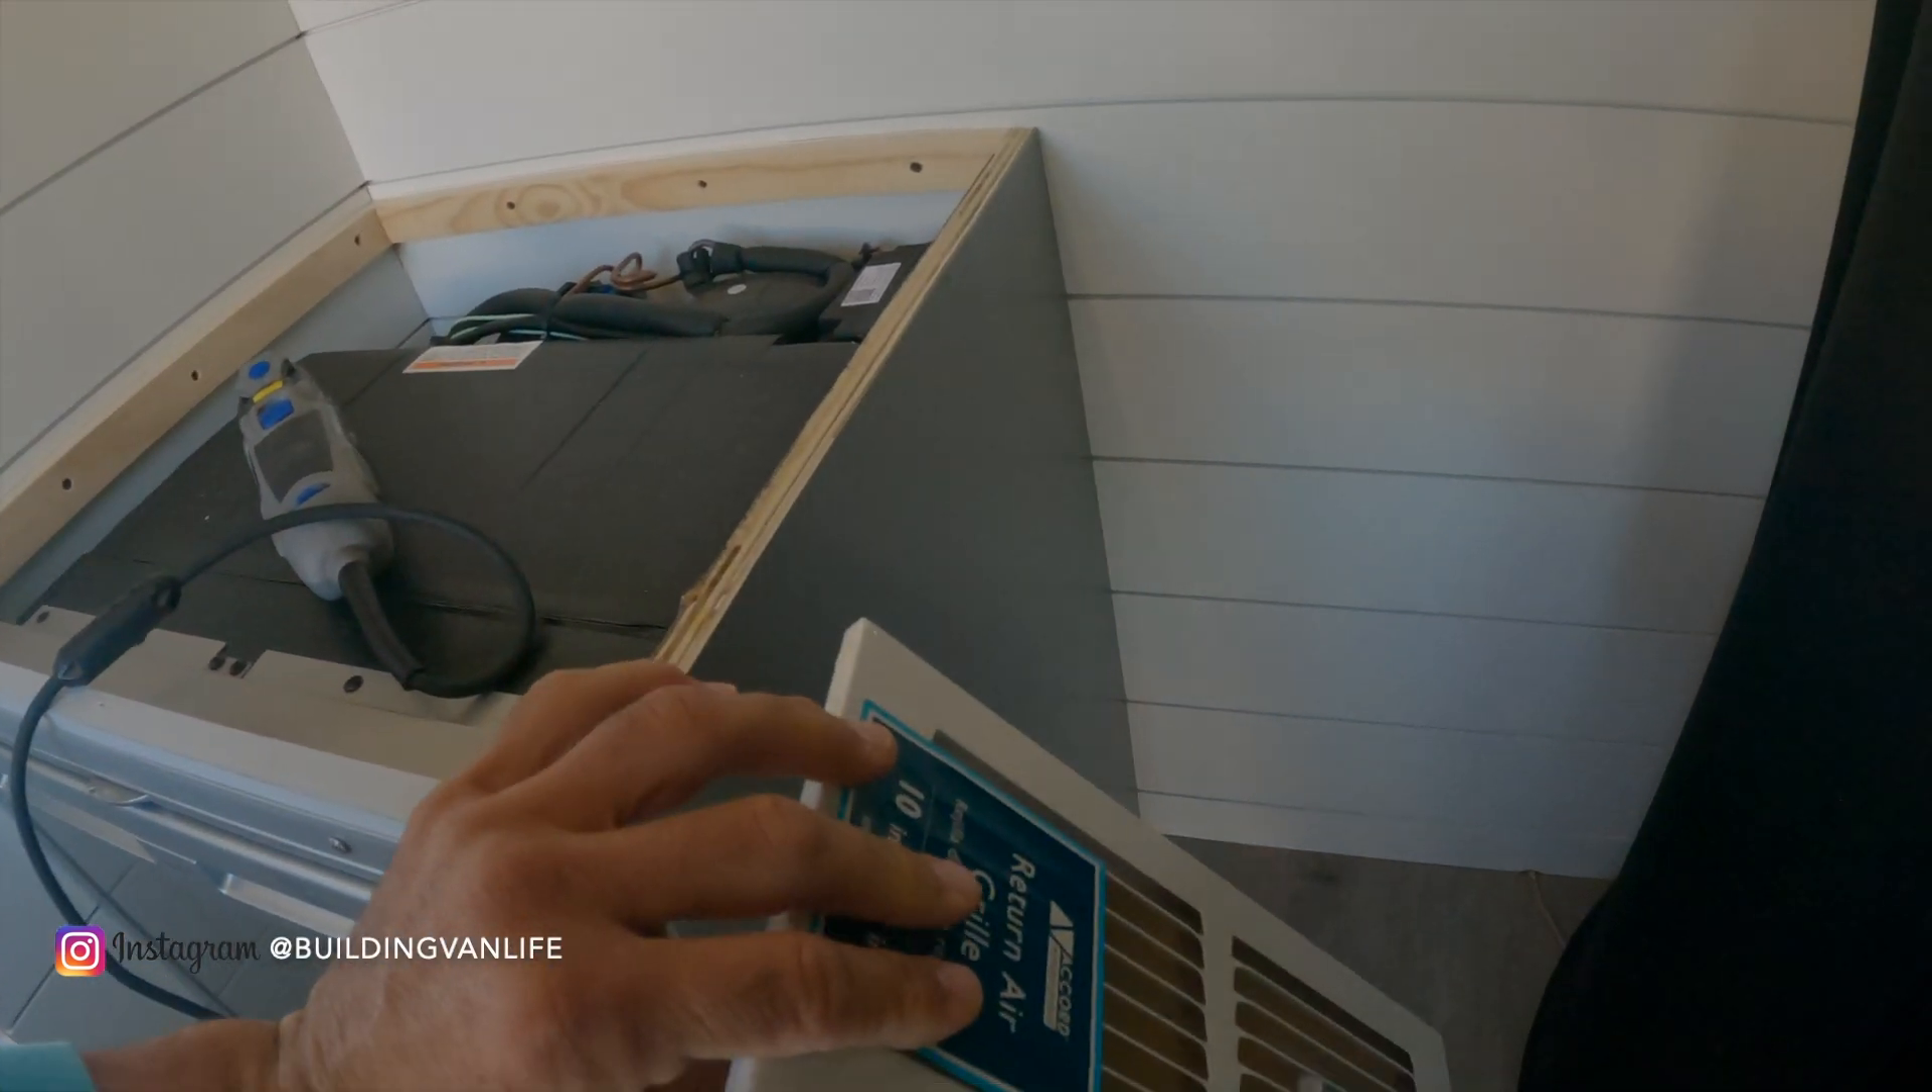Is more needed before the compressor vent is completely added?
Yes.